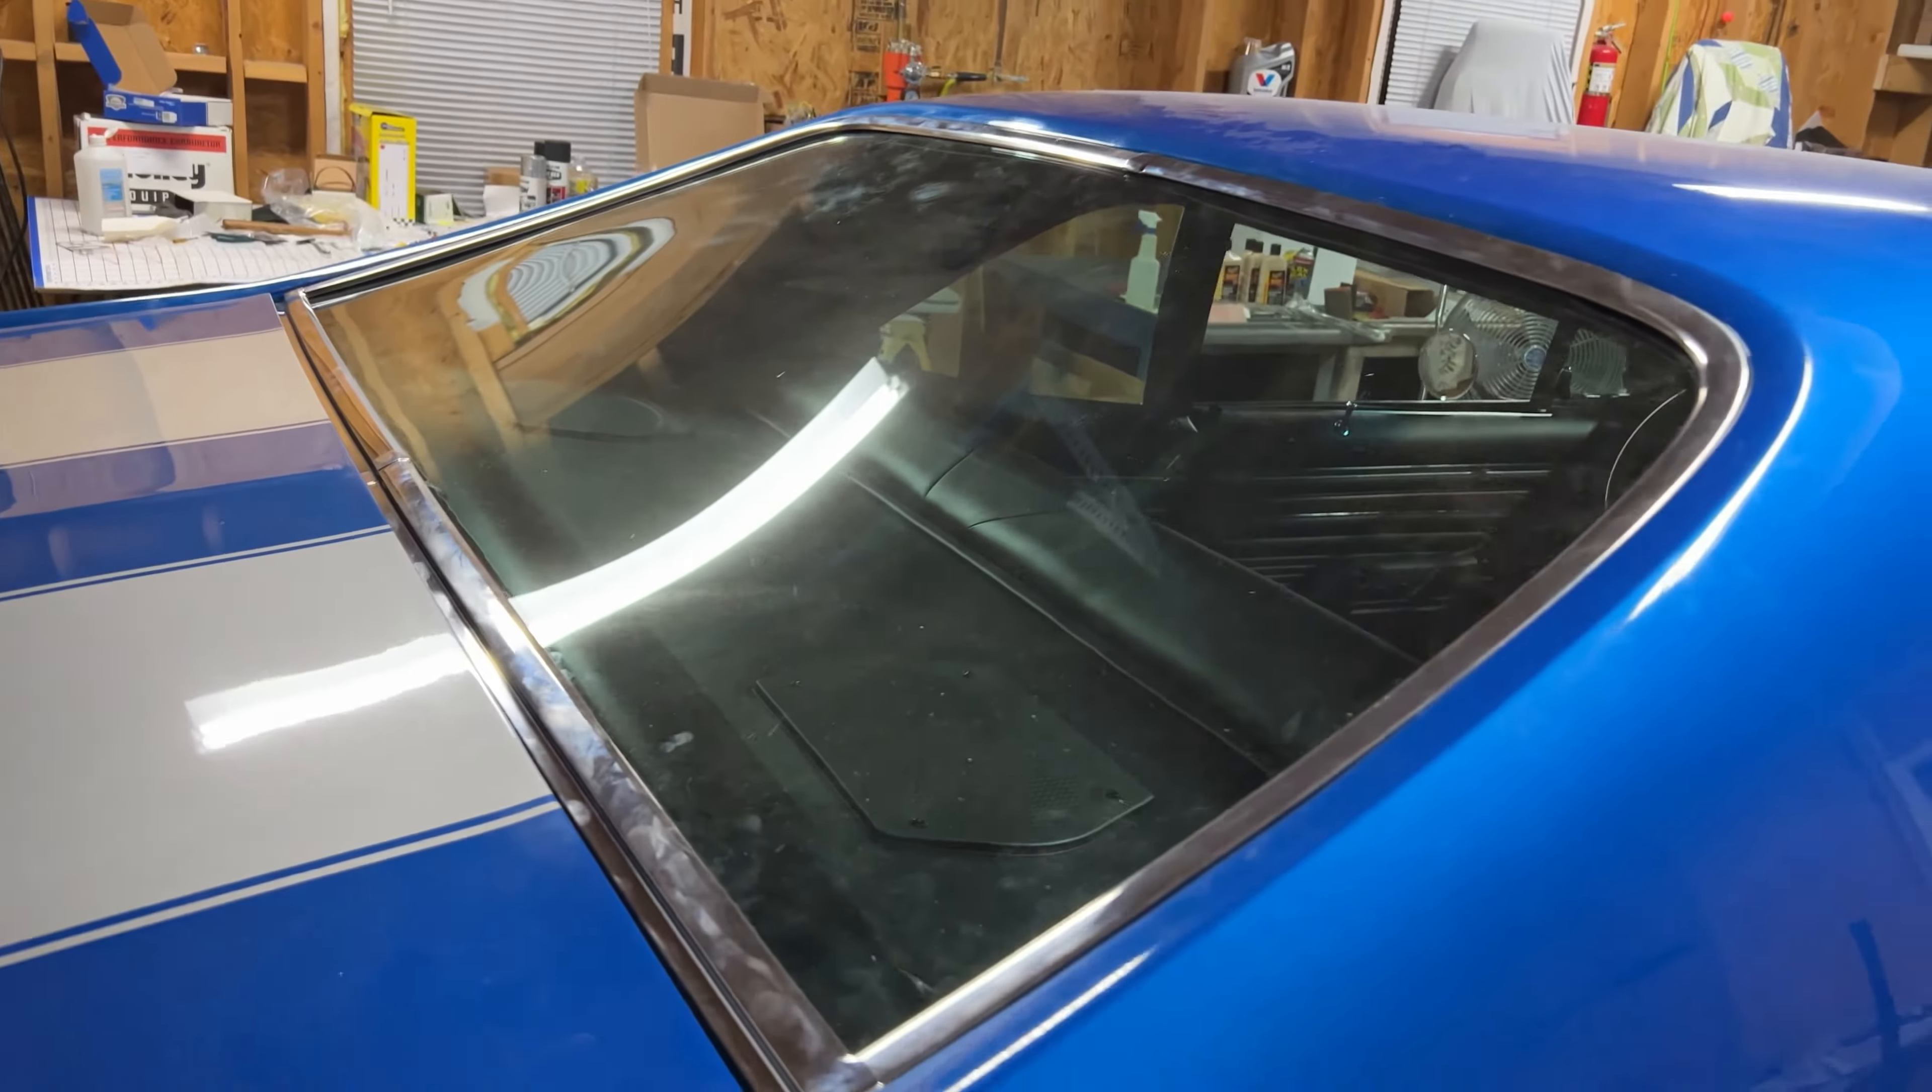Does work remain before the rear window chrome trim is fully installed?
No.